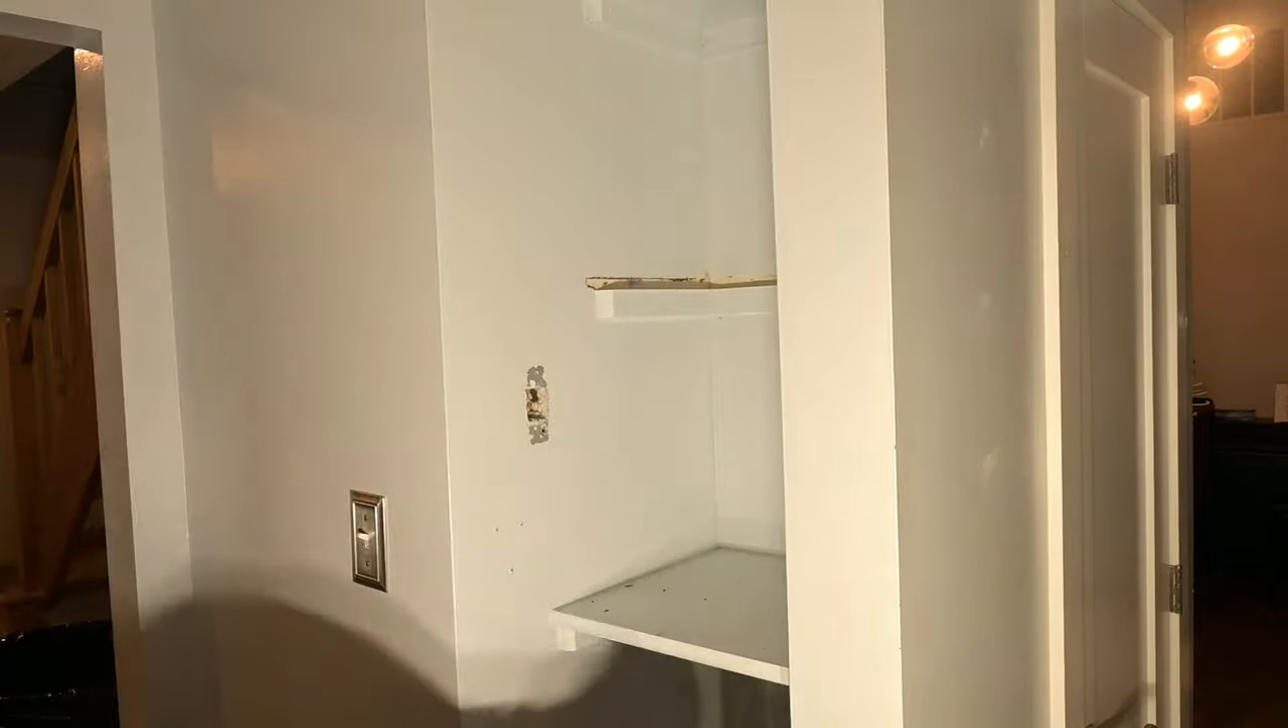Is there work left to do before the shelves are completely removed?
Yes.